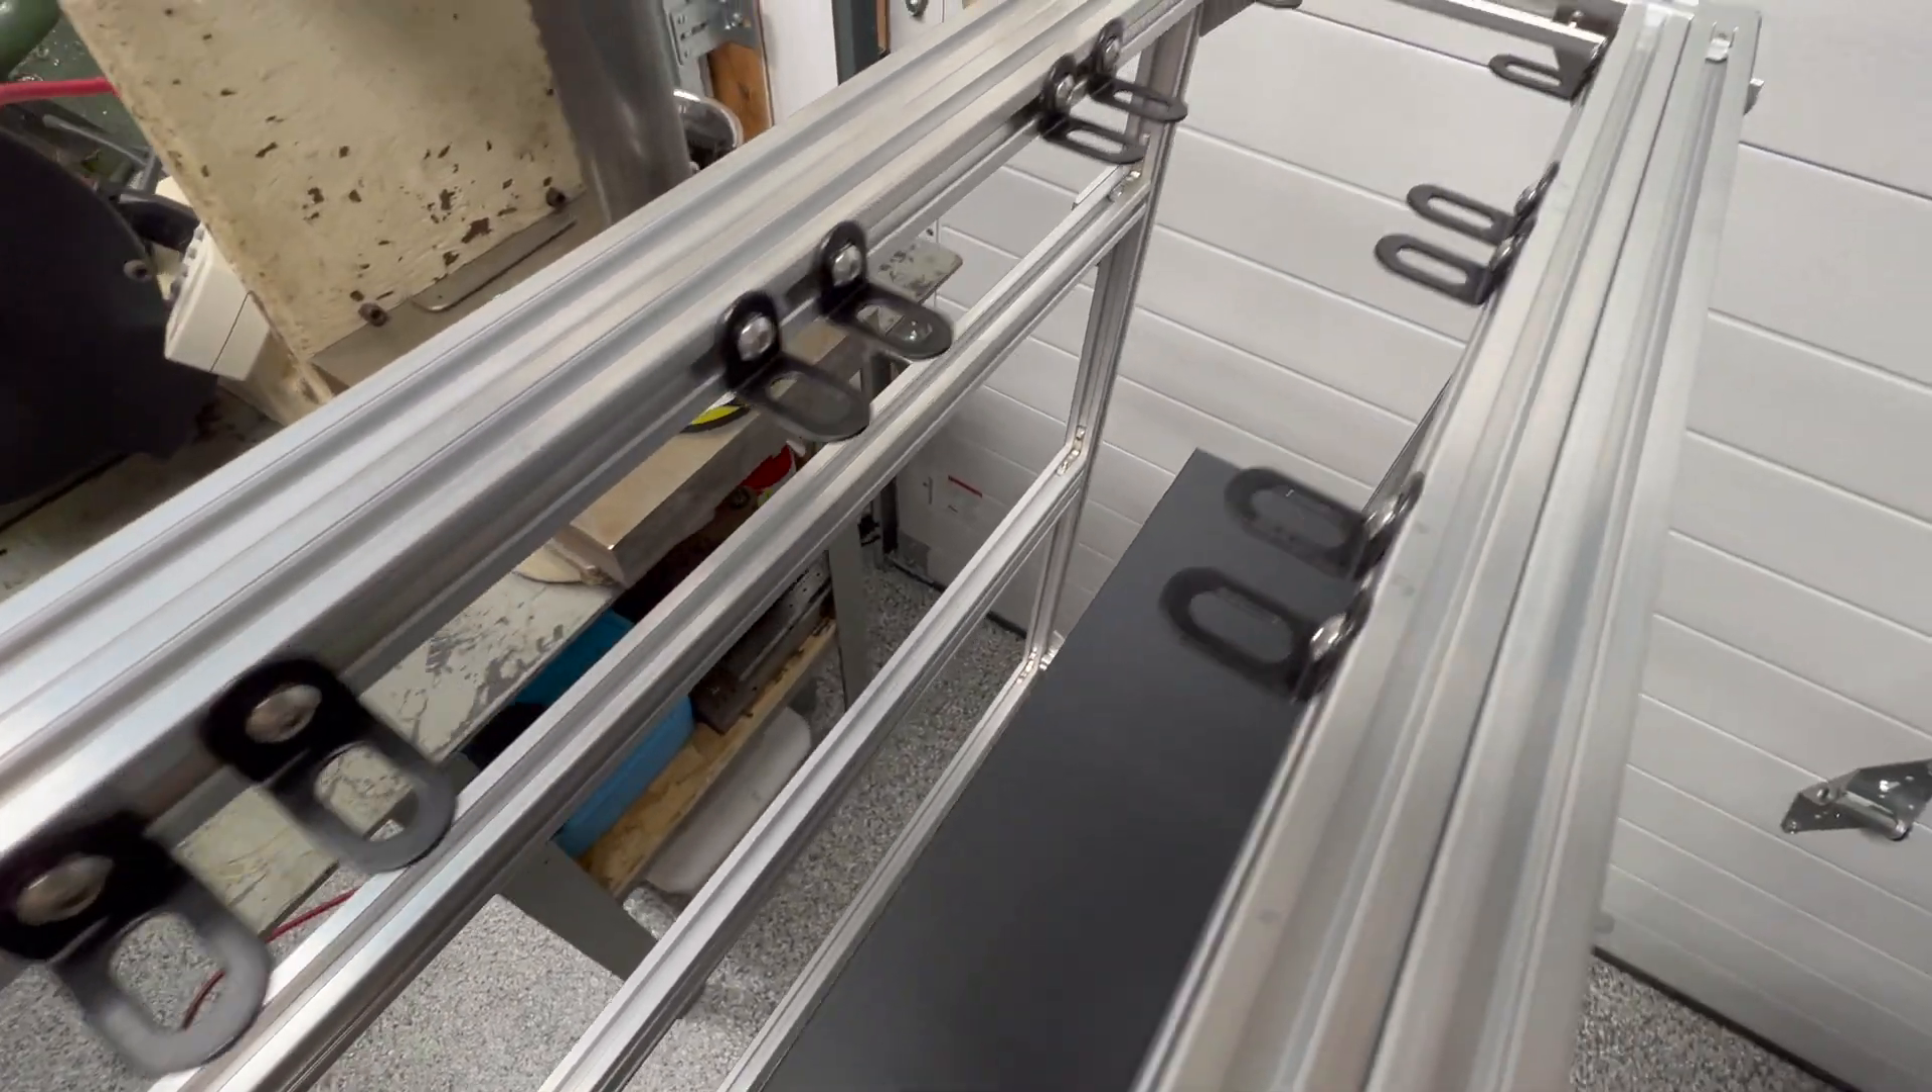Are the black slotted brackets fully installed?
Yes.